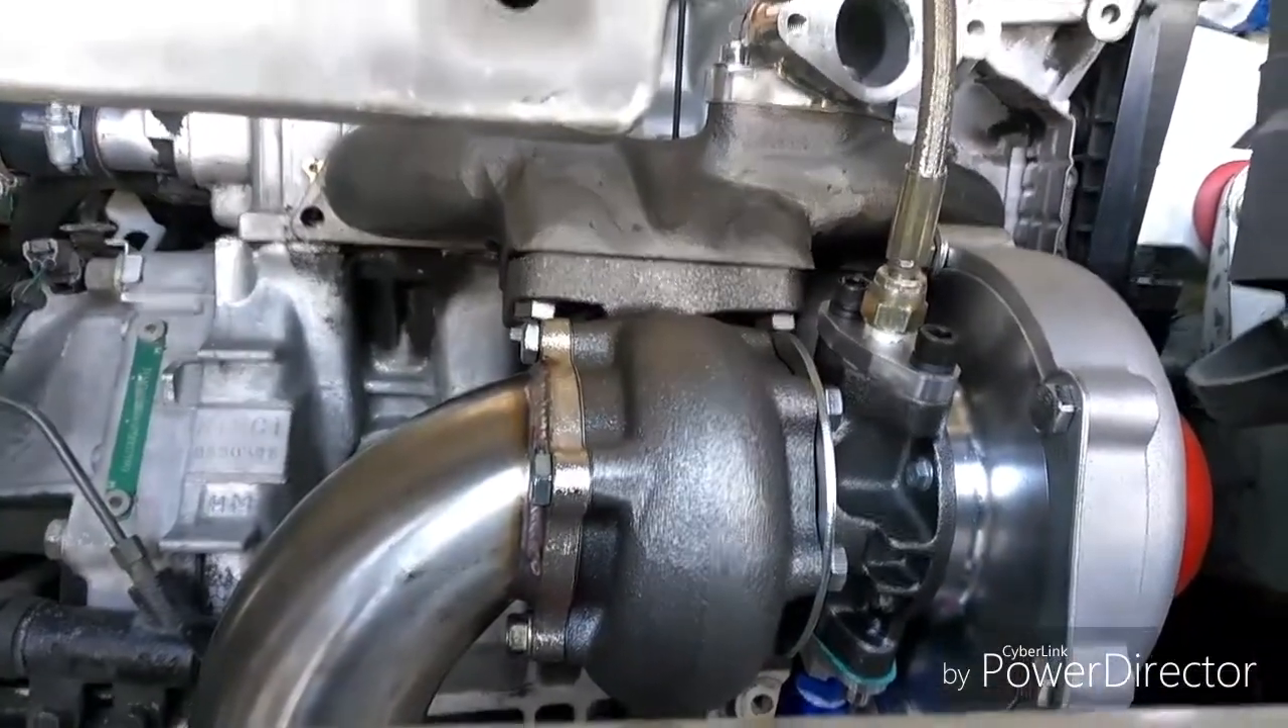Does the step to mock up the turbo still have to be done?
No.